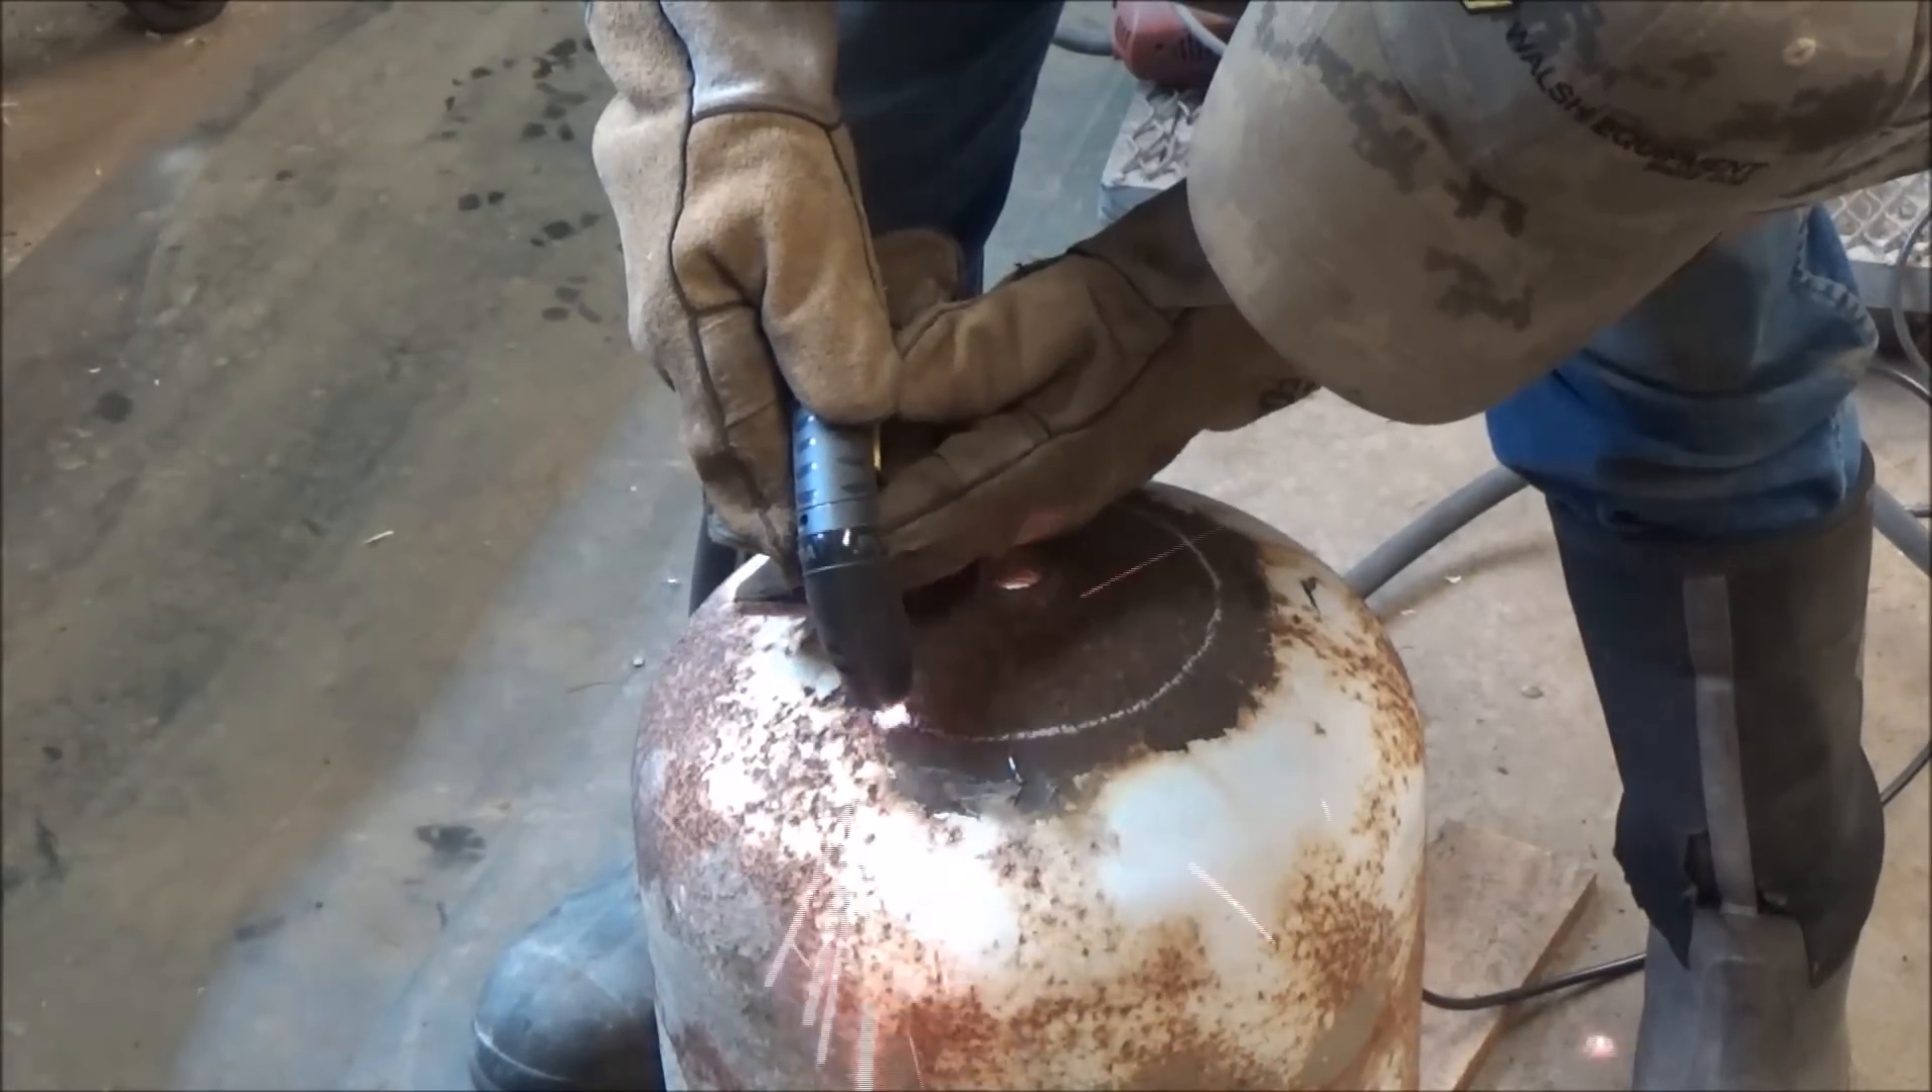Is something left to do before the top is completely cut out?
Yes.